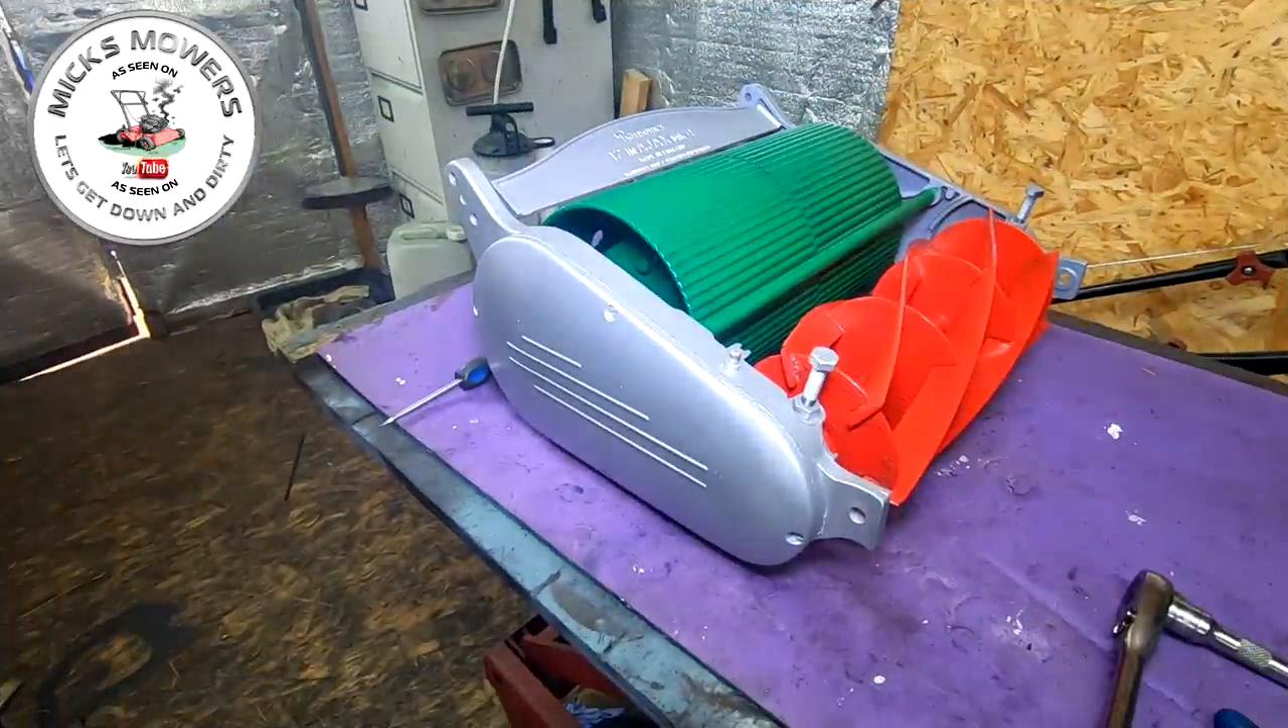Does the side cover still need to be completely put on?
No.